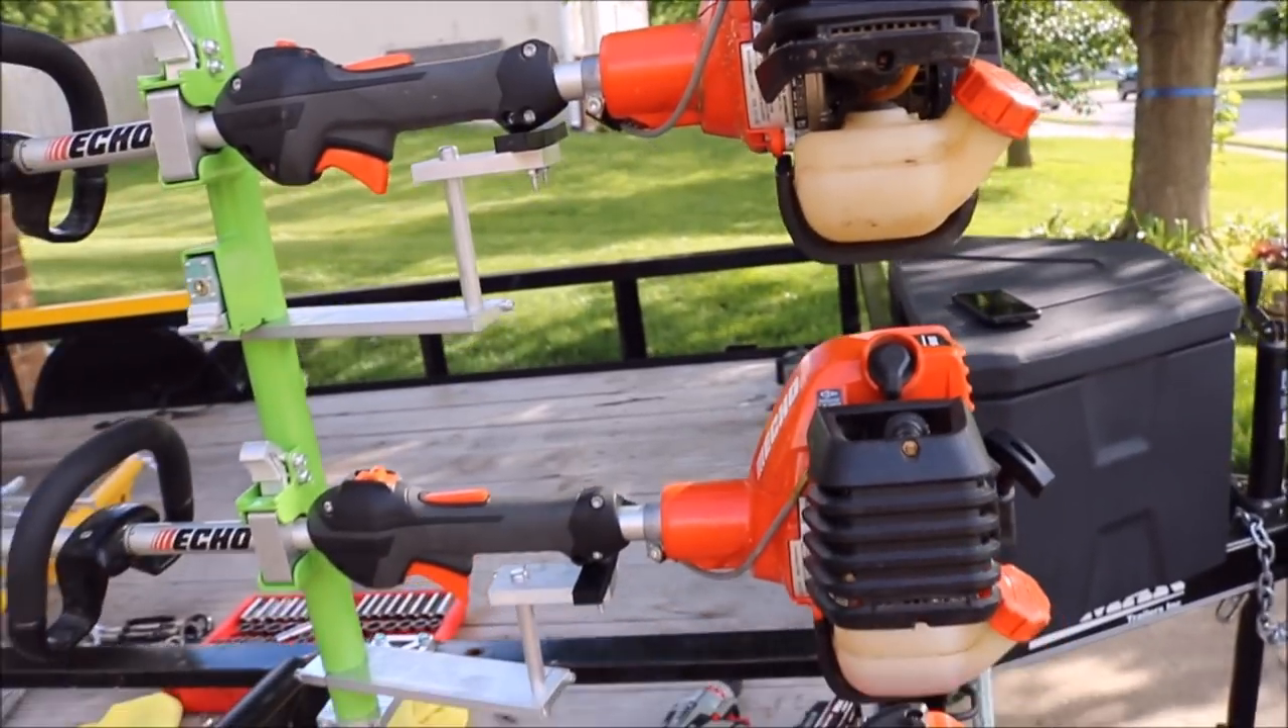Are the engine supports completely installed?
Yes.